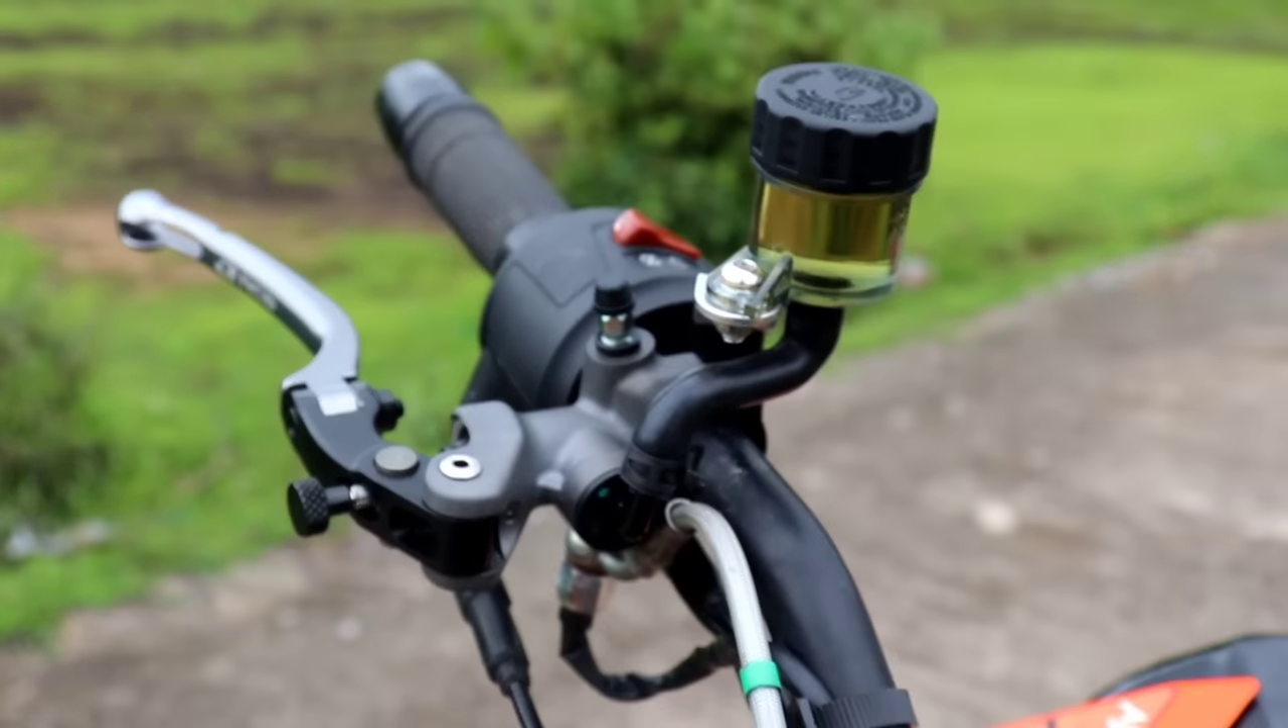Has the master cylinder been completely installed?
Yes.